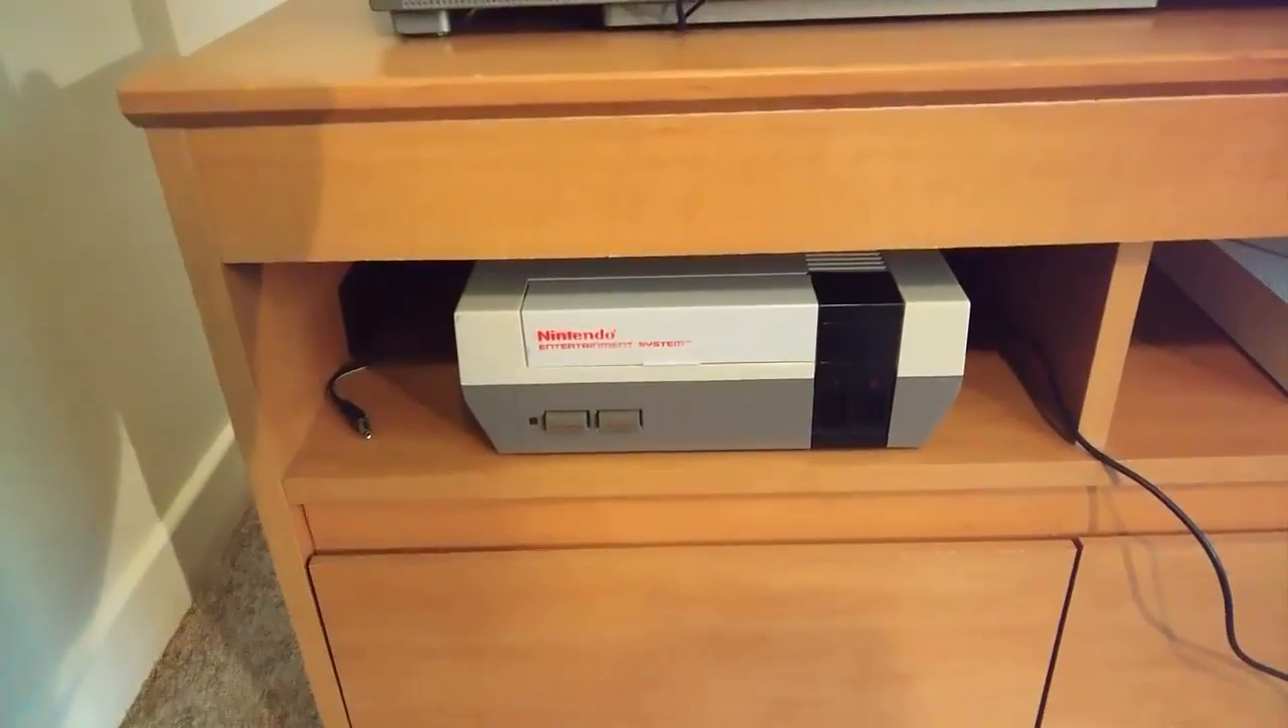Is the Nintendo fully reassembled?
Yes.